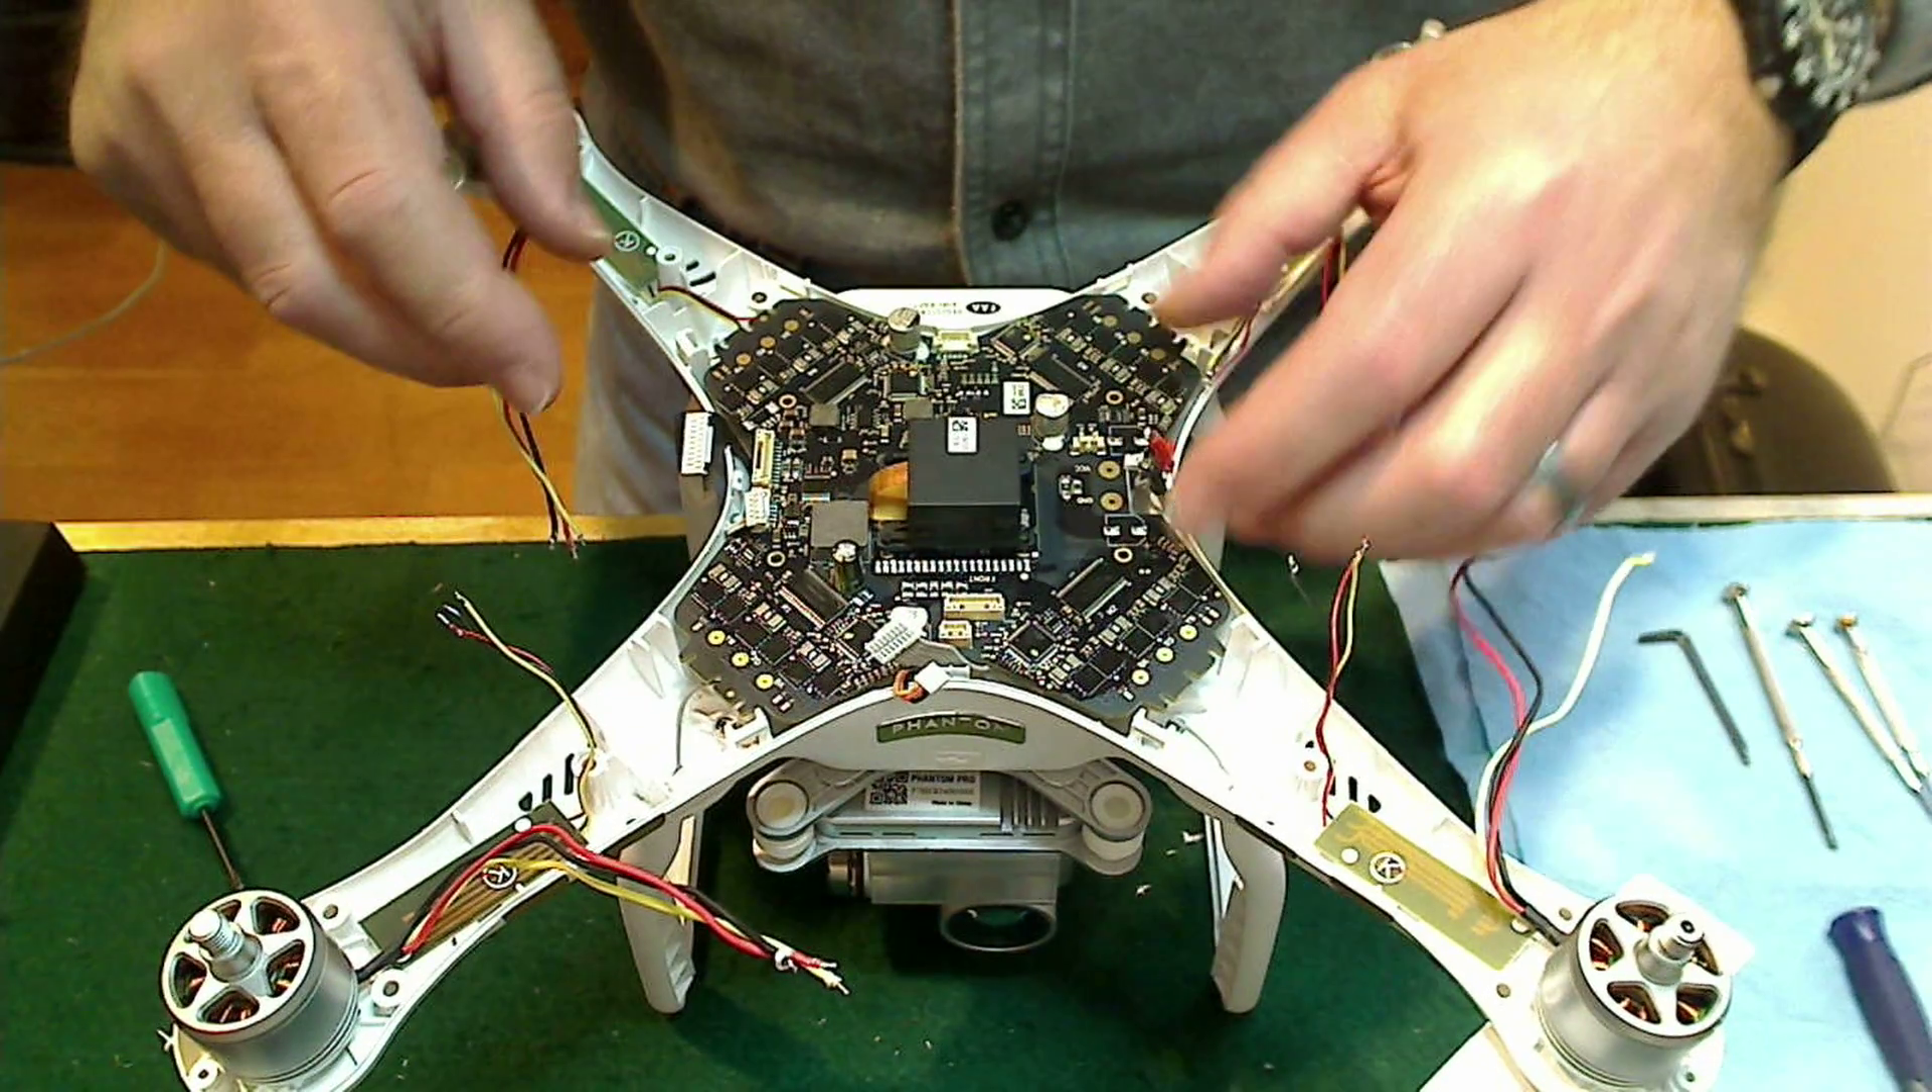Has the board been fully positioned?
Yes.